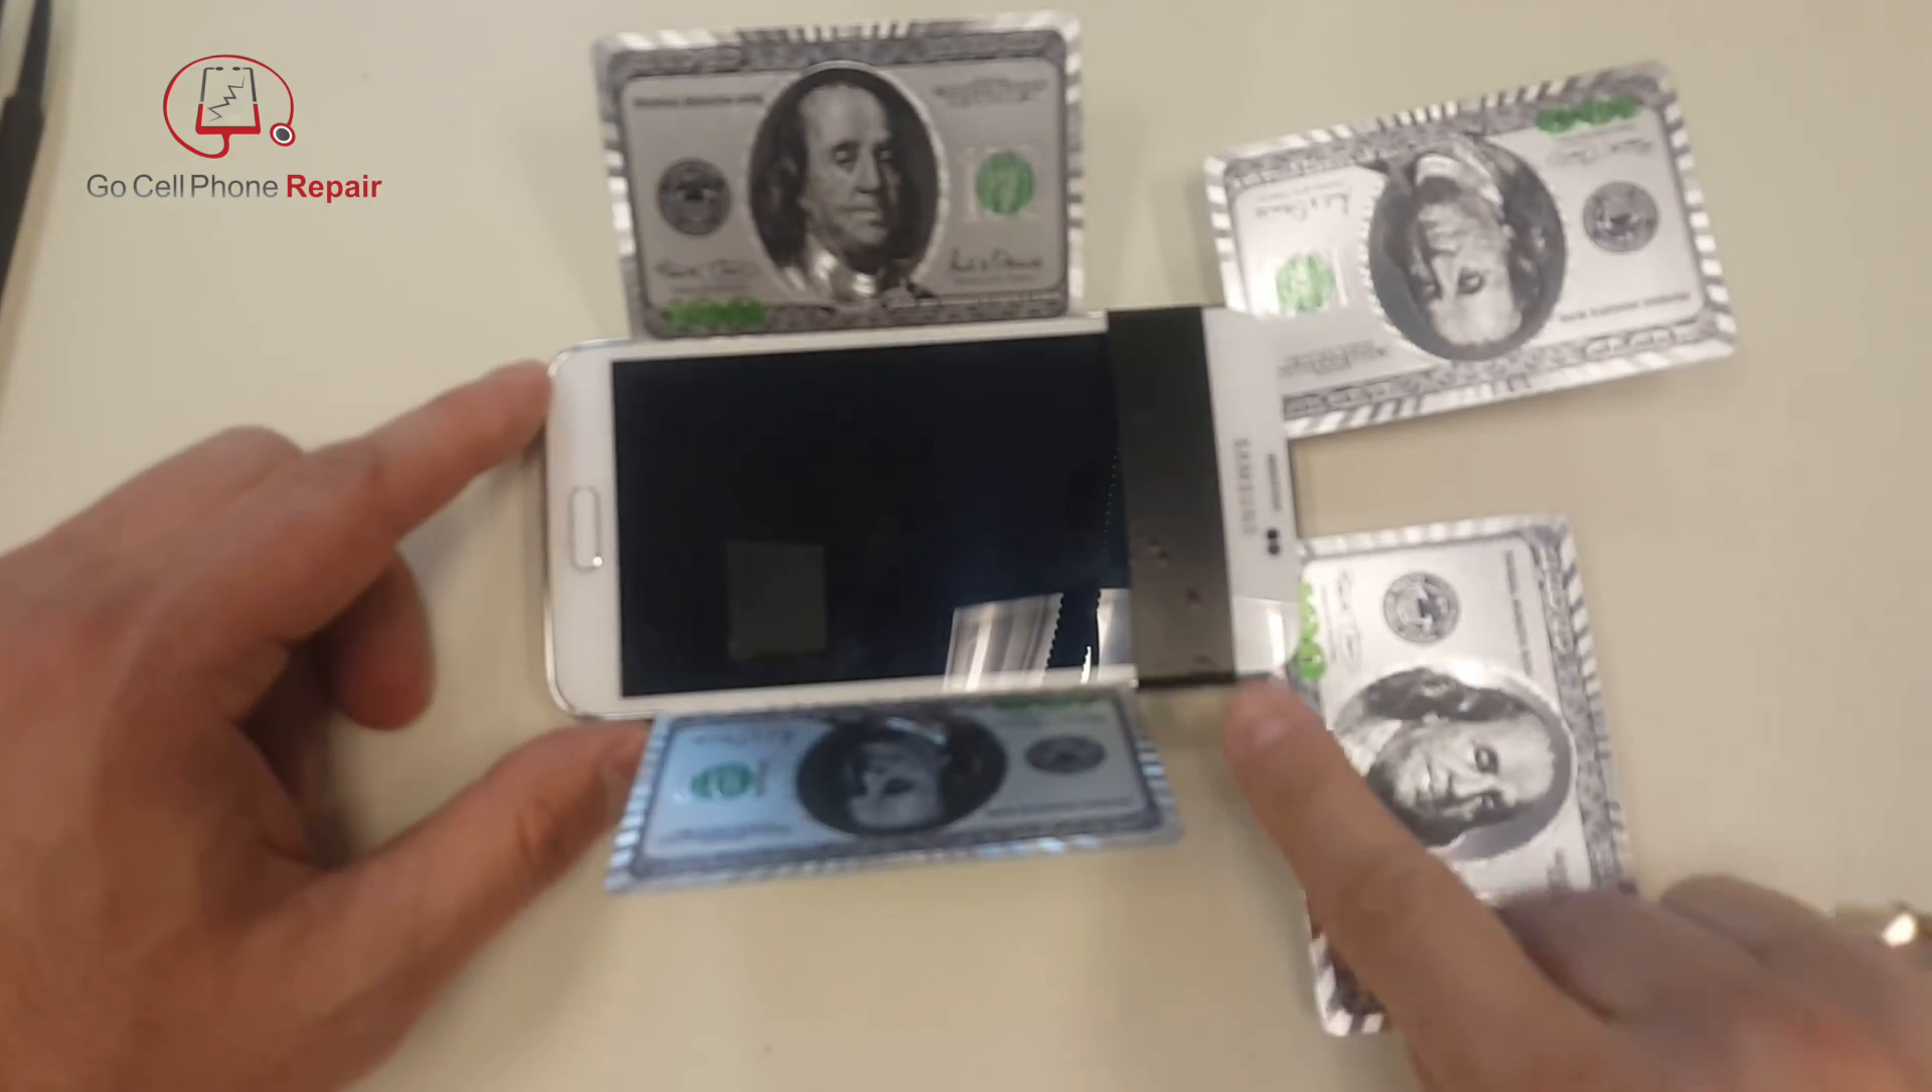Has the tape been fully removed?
No.